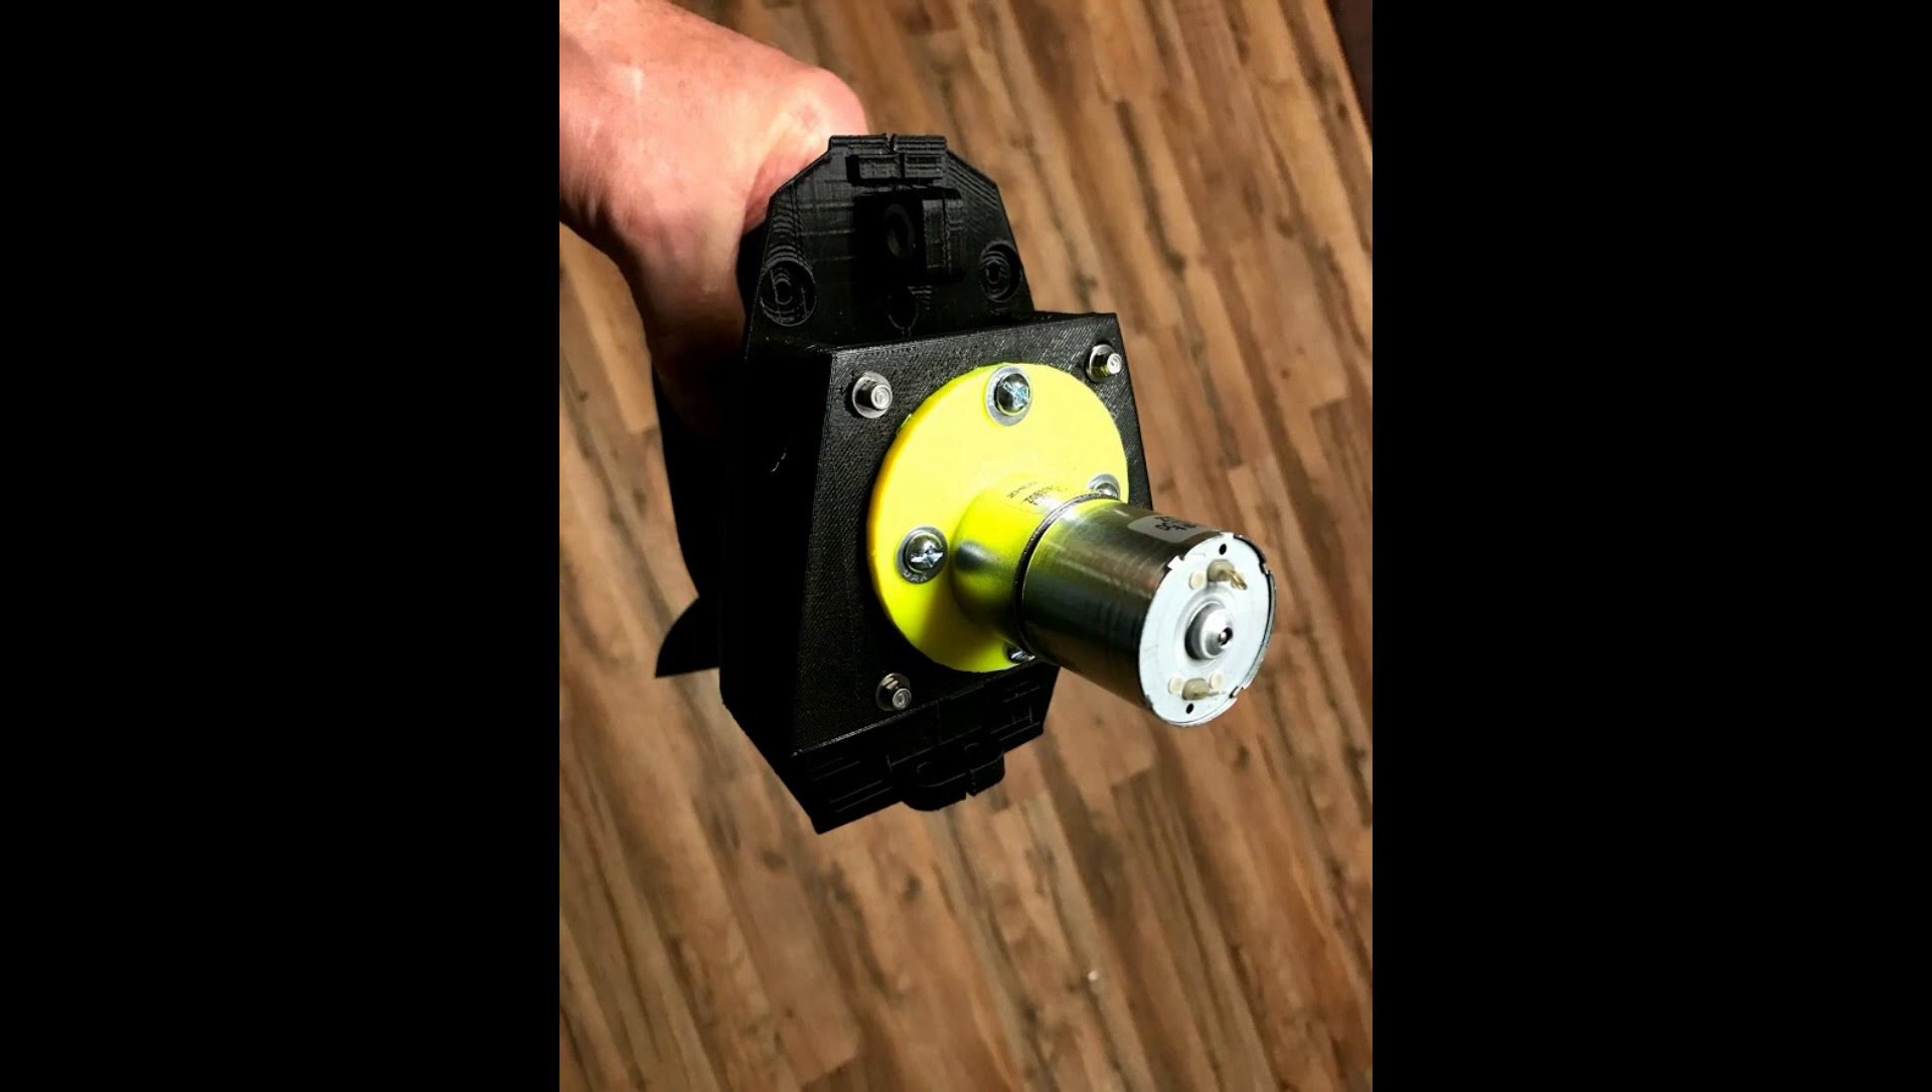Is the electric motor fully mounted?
Yes.